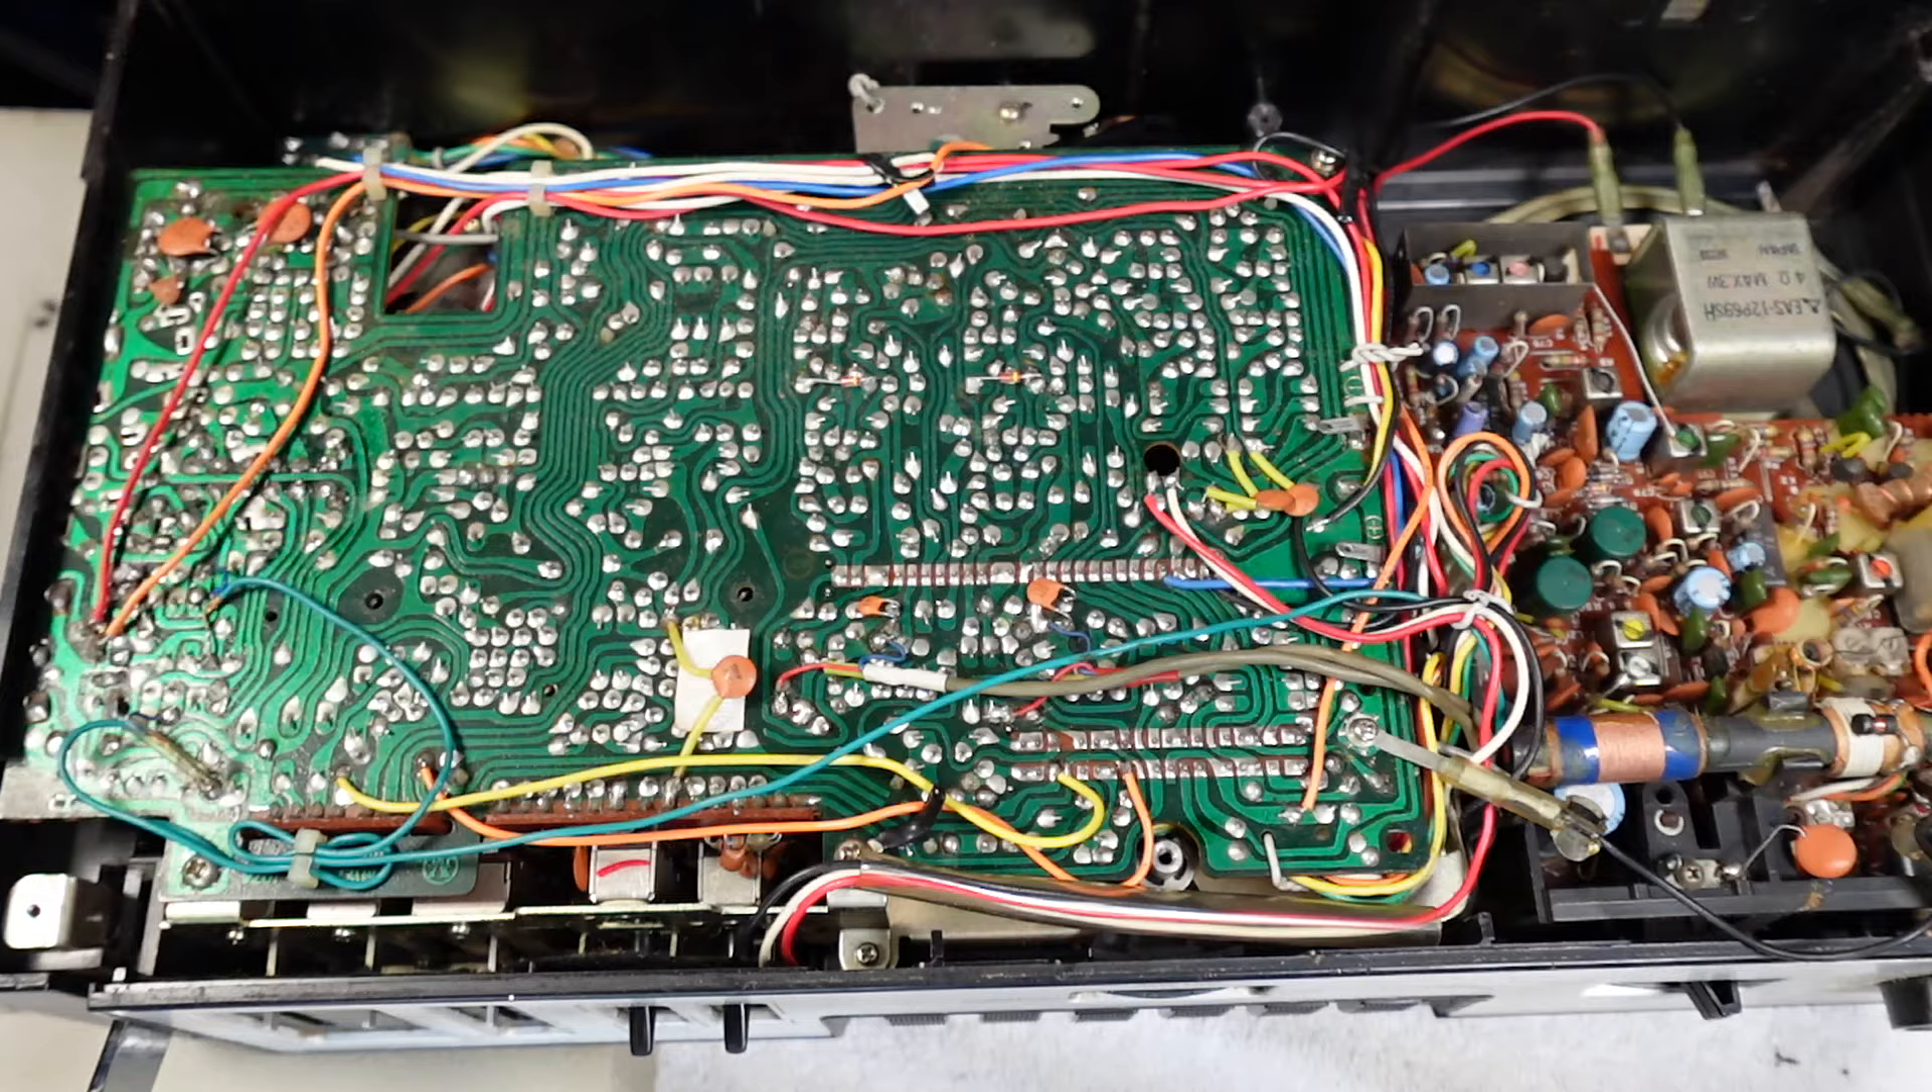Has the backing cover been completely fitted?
No.